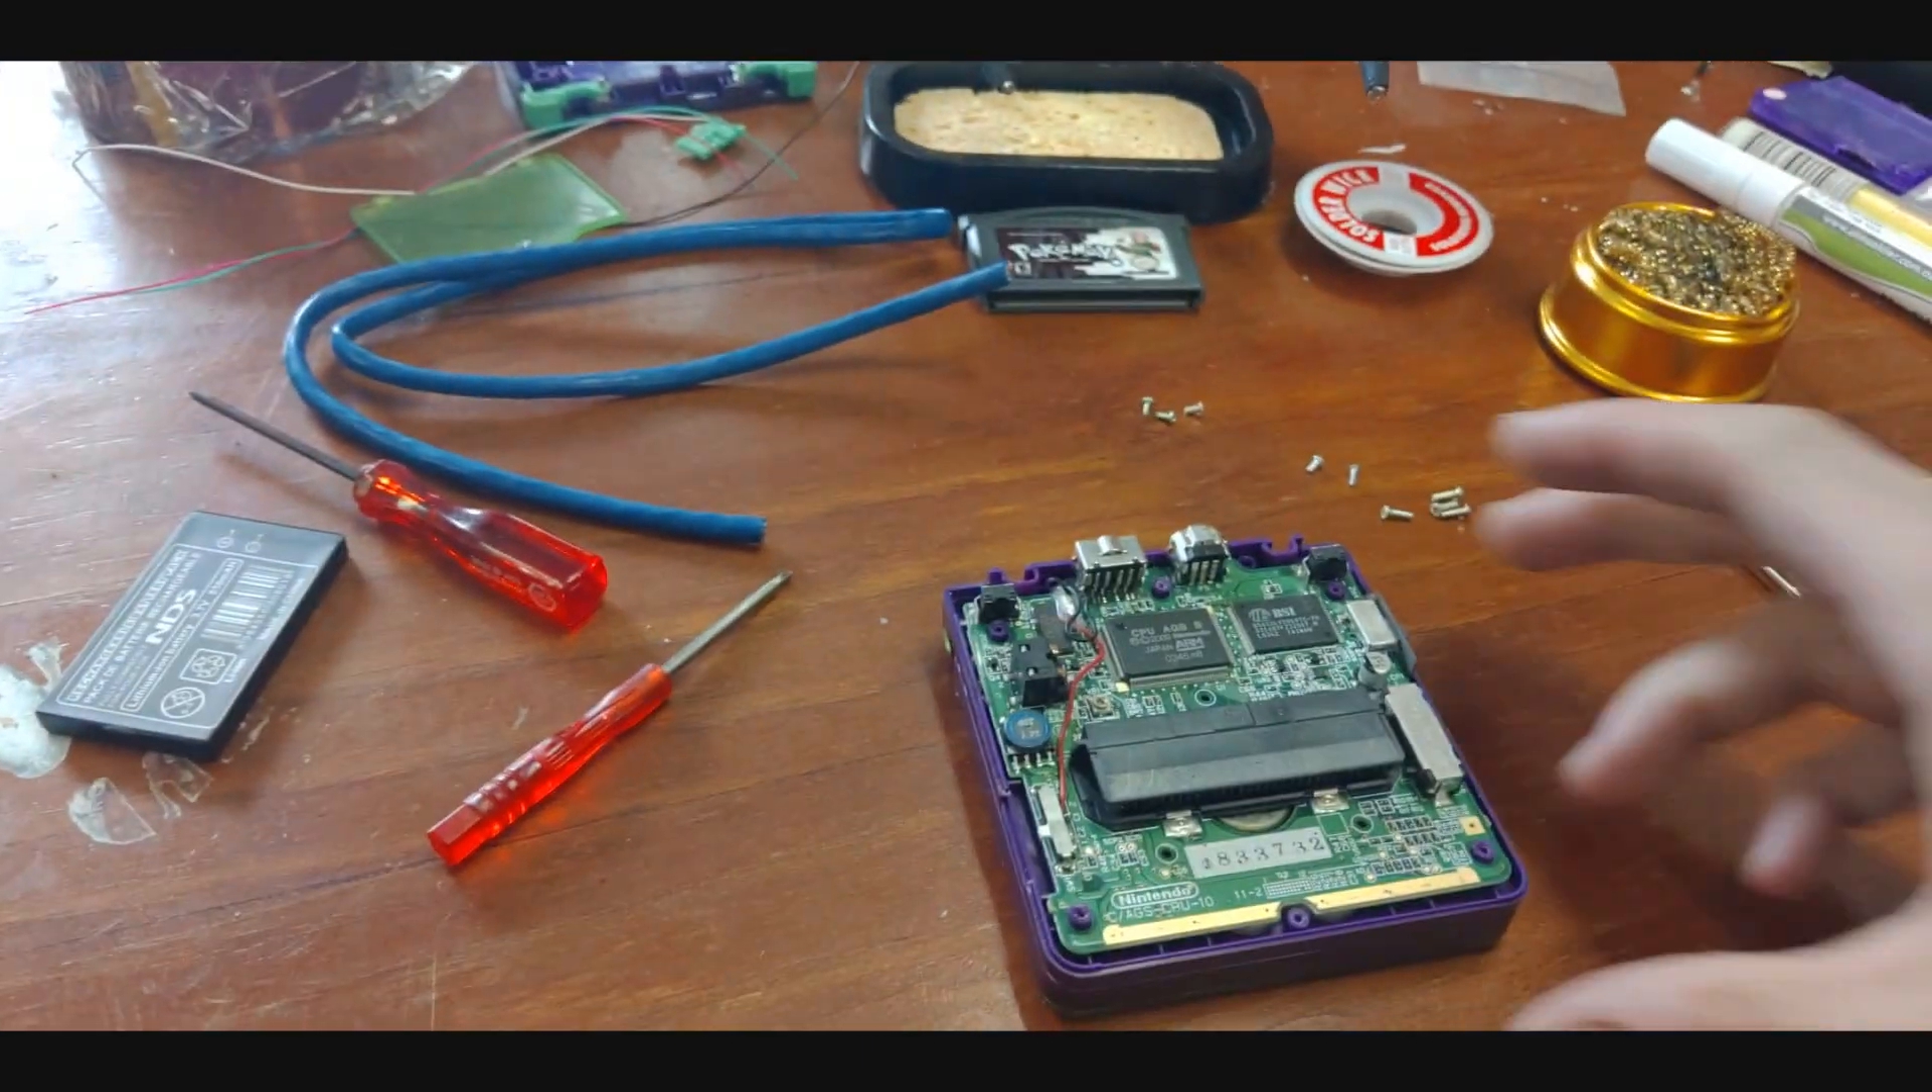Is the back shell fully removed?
Yes.